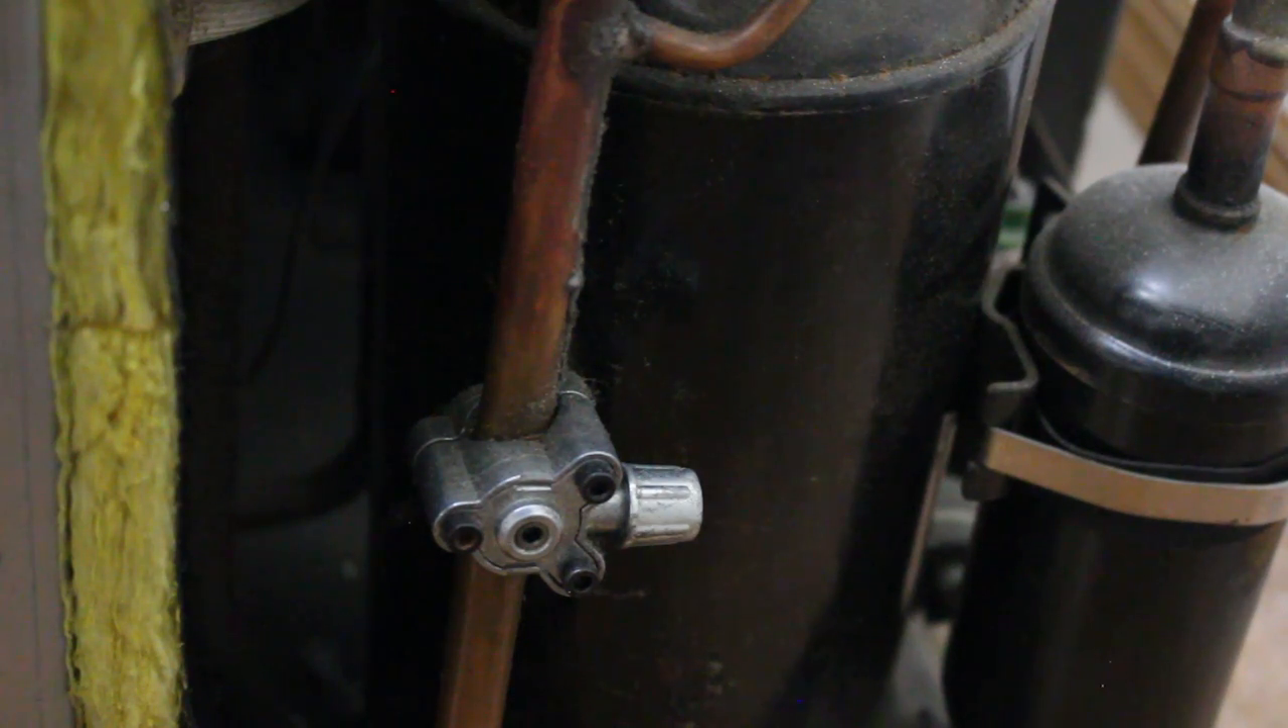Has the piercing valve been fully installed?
Yes.